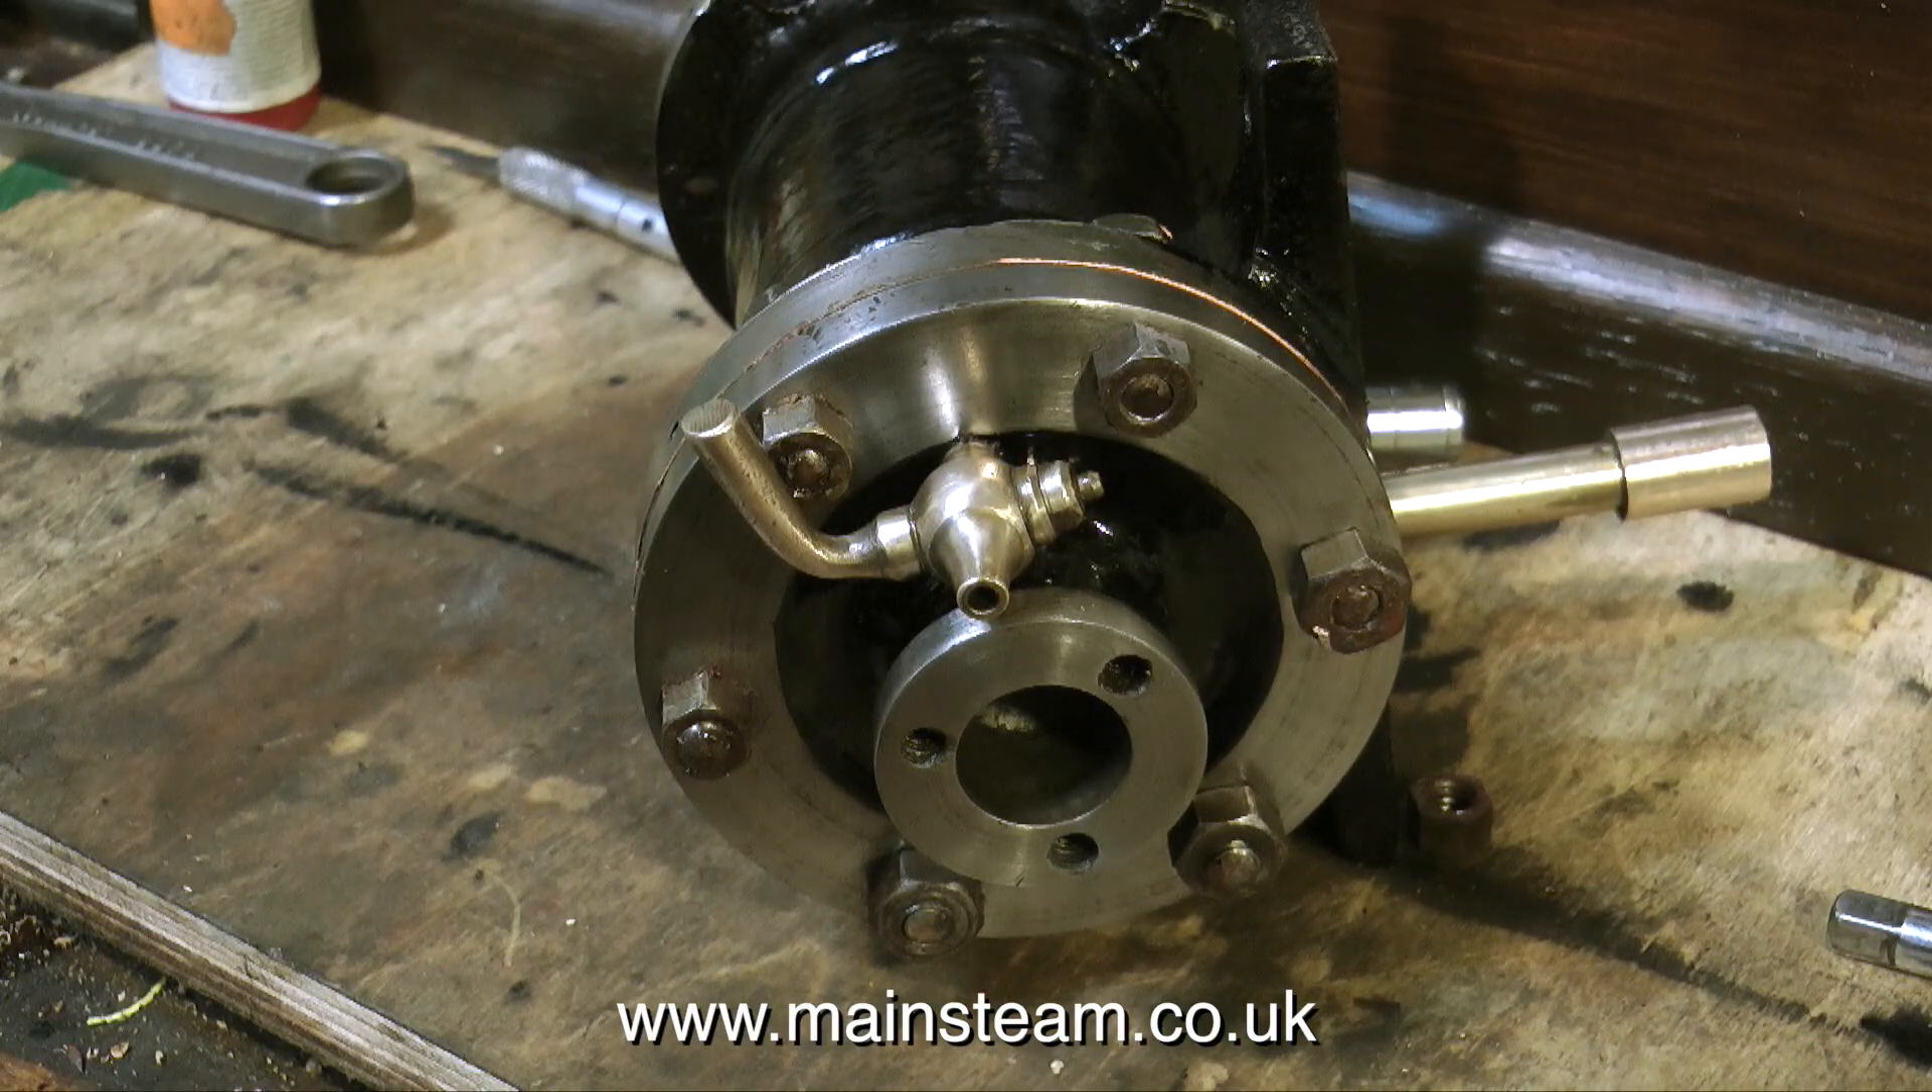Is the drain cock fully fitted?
Yes.